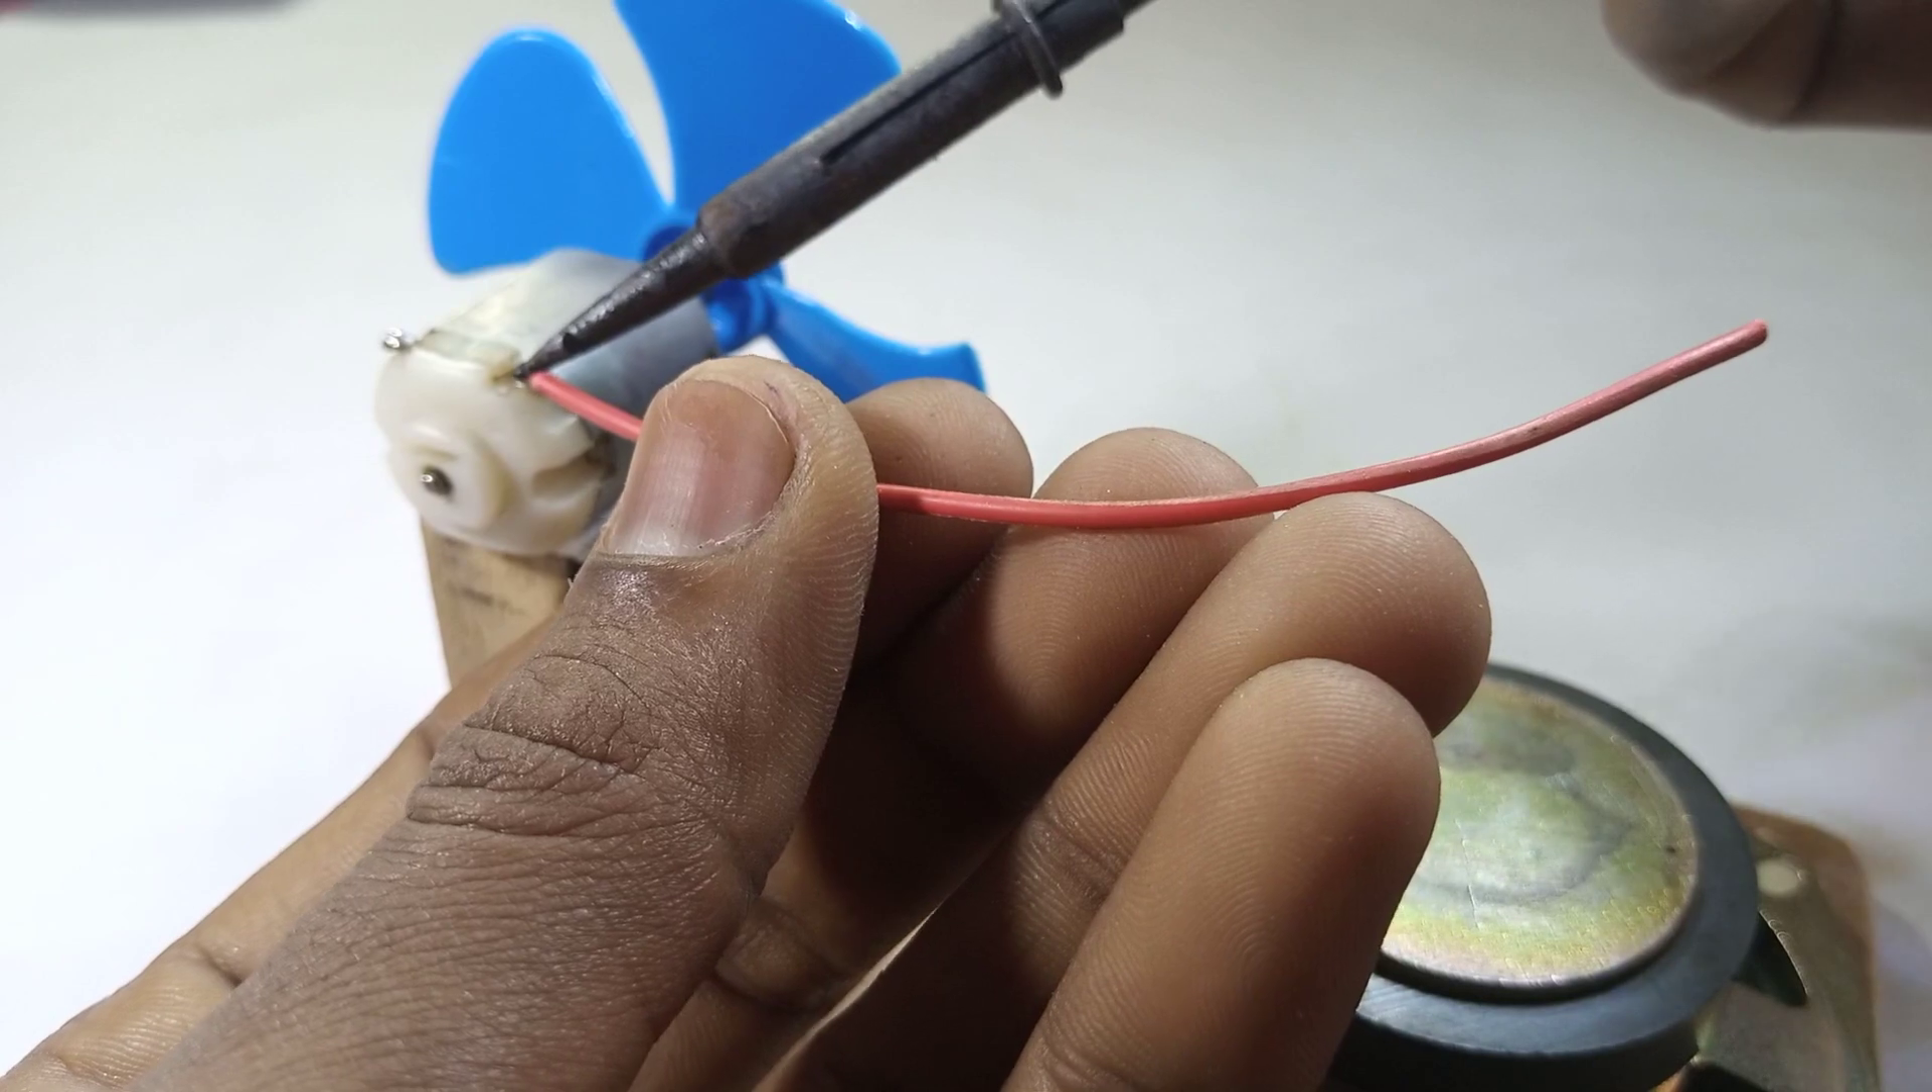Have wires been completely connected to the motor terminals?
No.